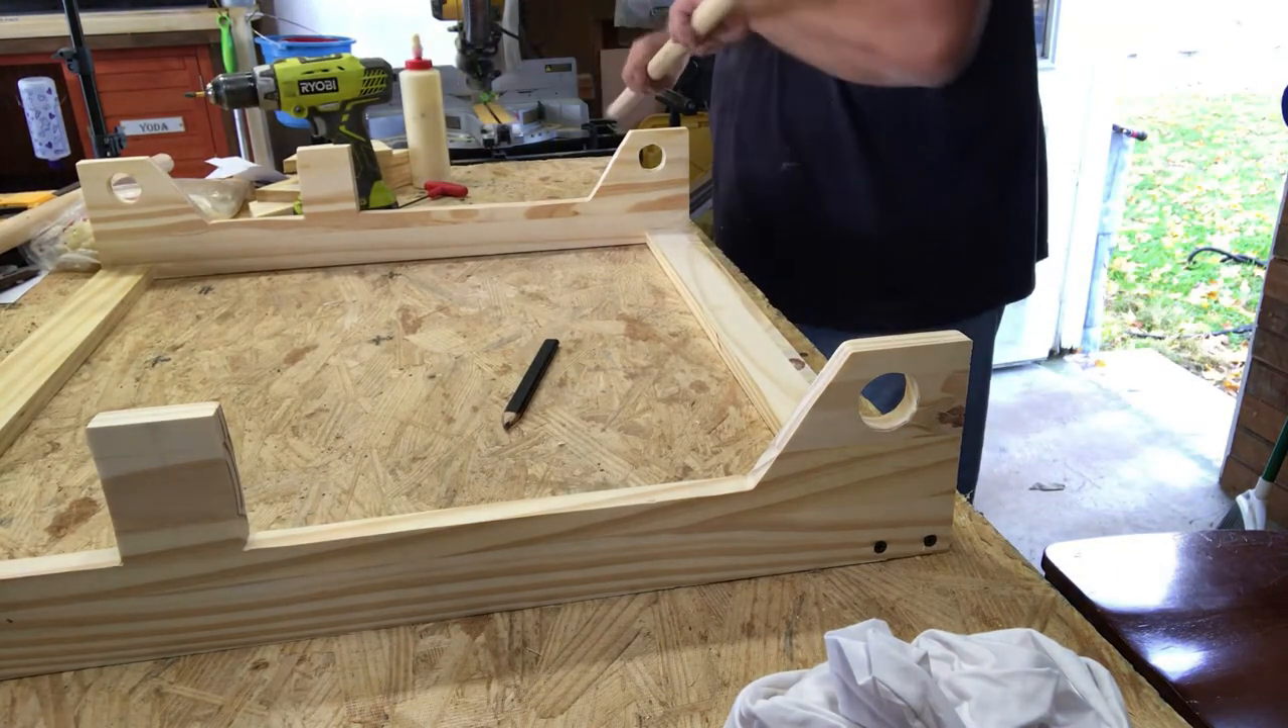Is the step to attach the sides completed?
Yes.